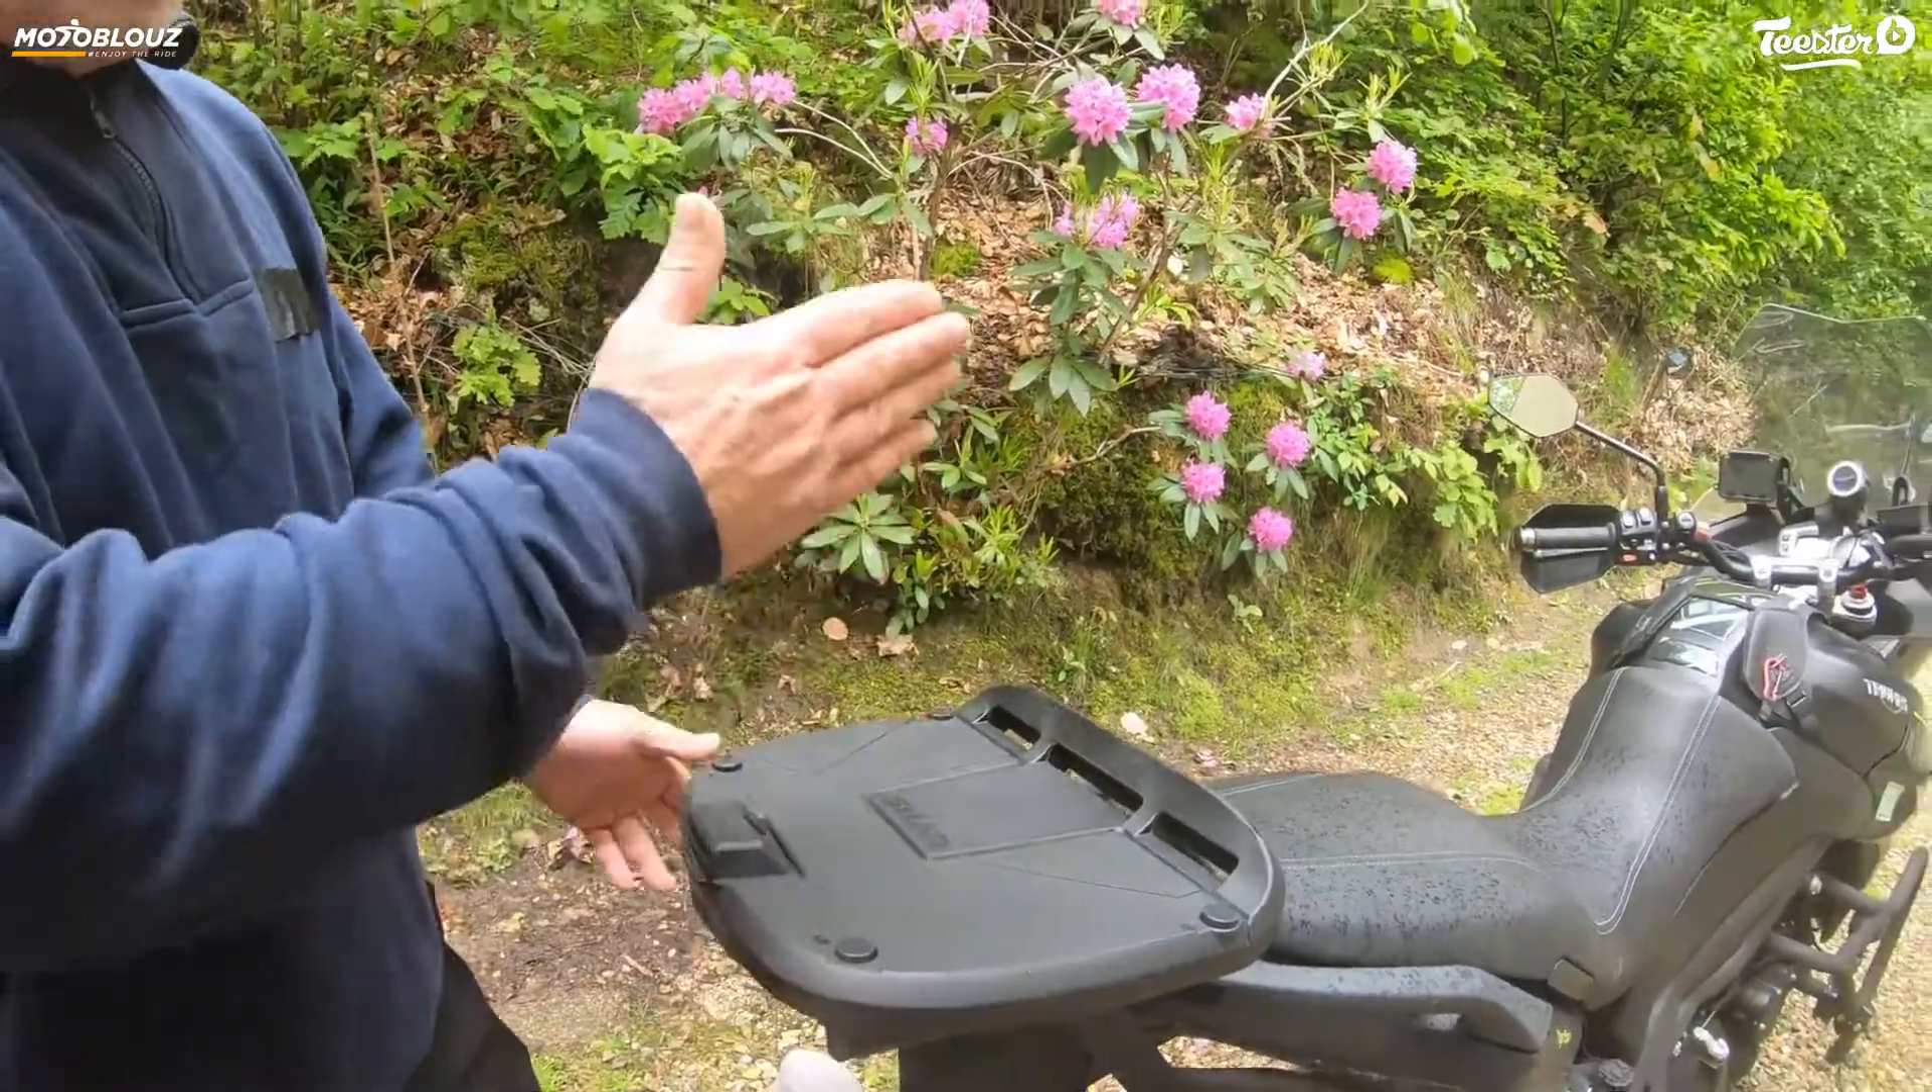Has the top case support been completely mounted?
Yes.